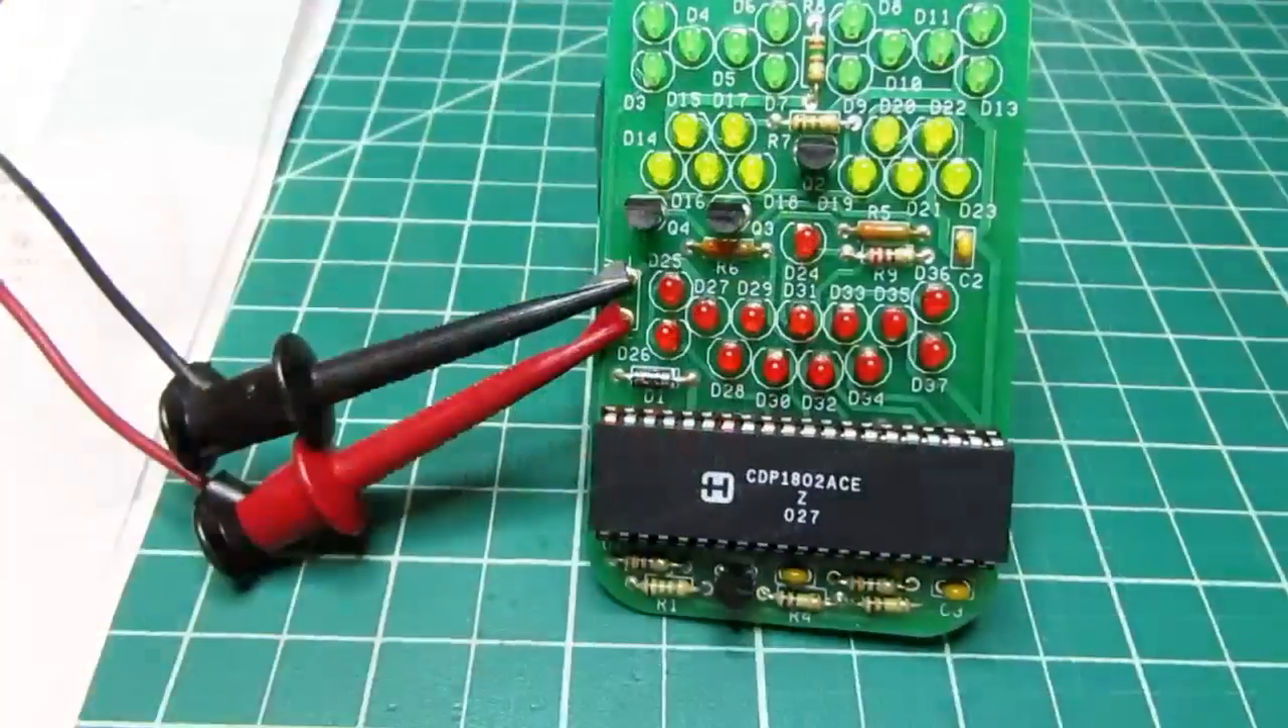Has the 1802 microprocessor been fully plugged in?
Yes.